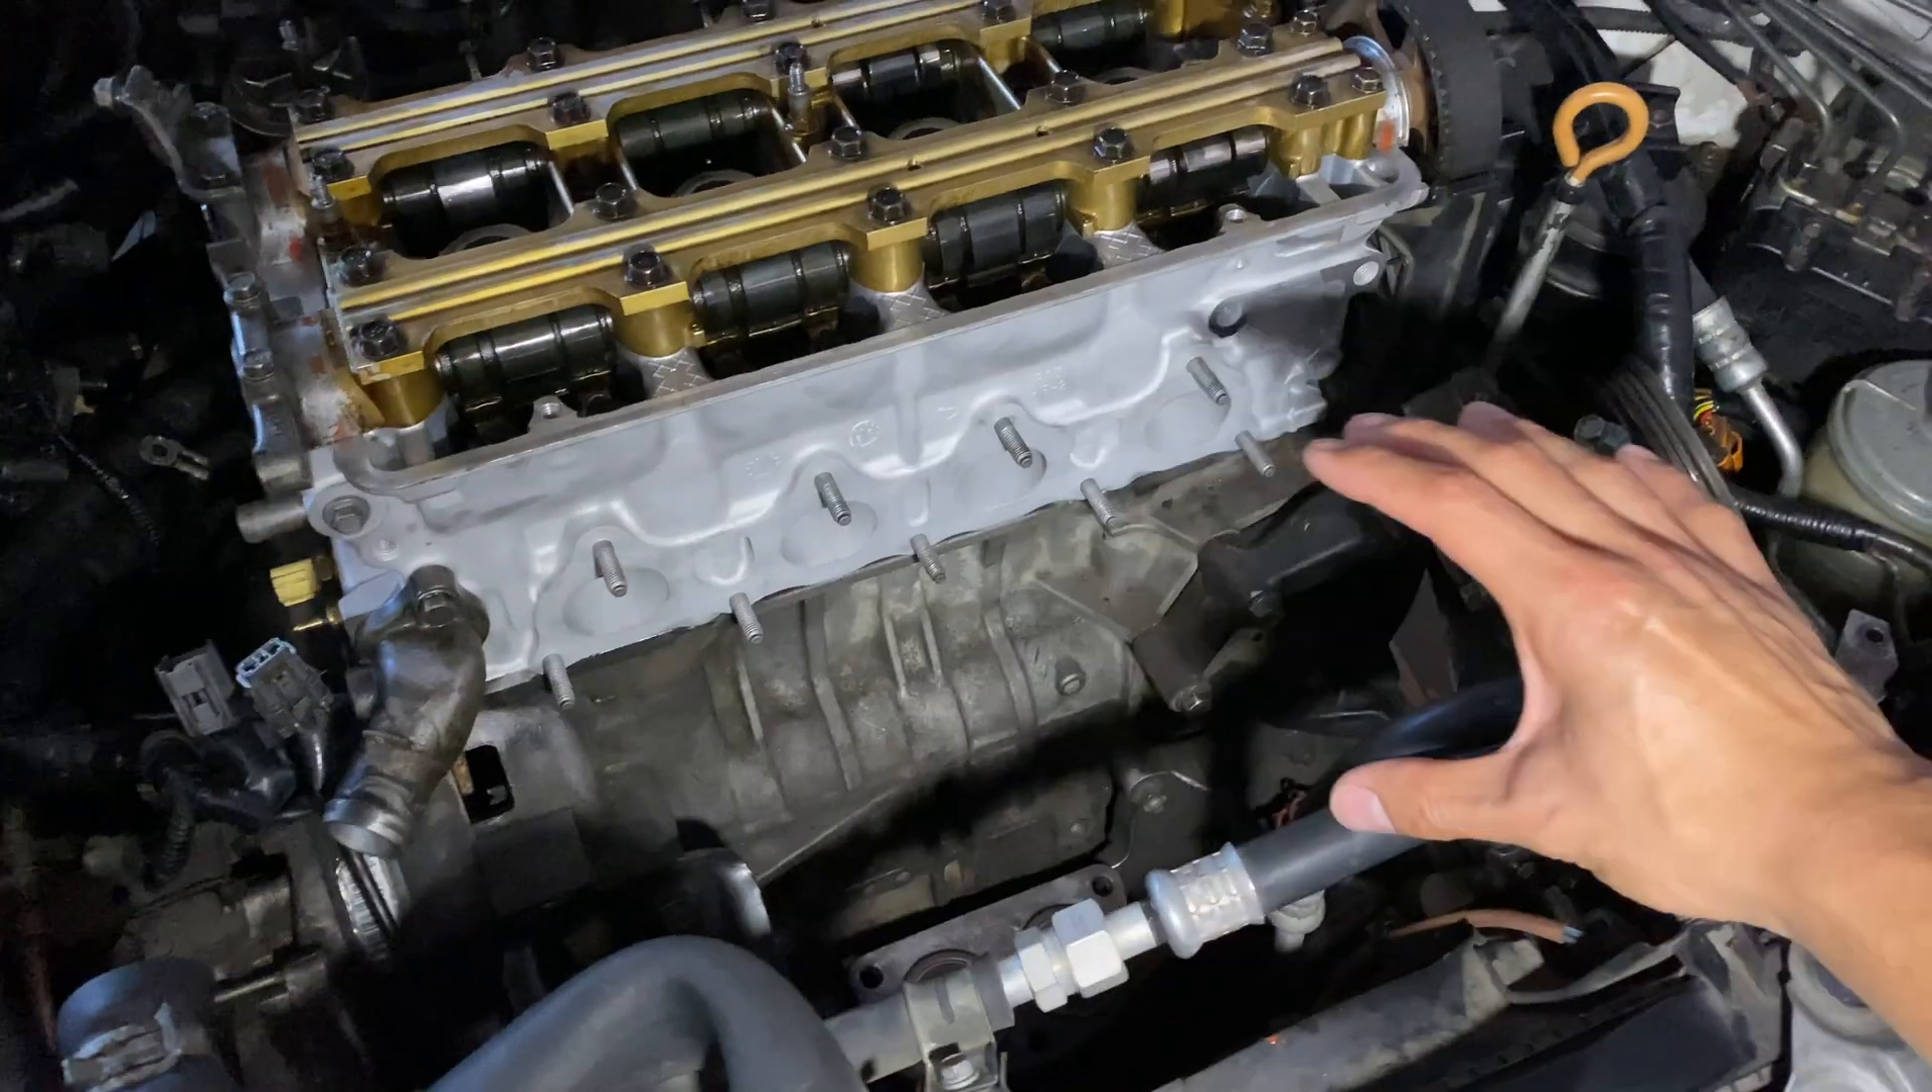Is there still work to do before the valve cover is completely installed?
Yes.